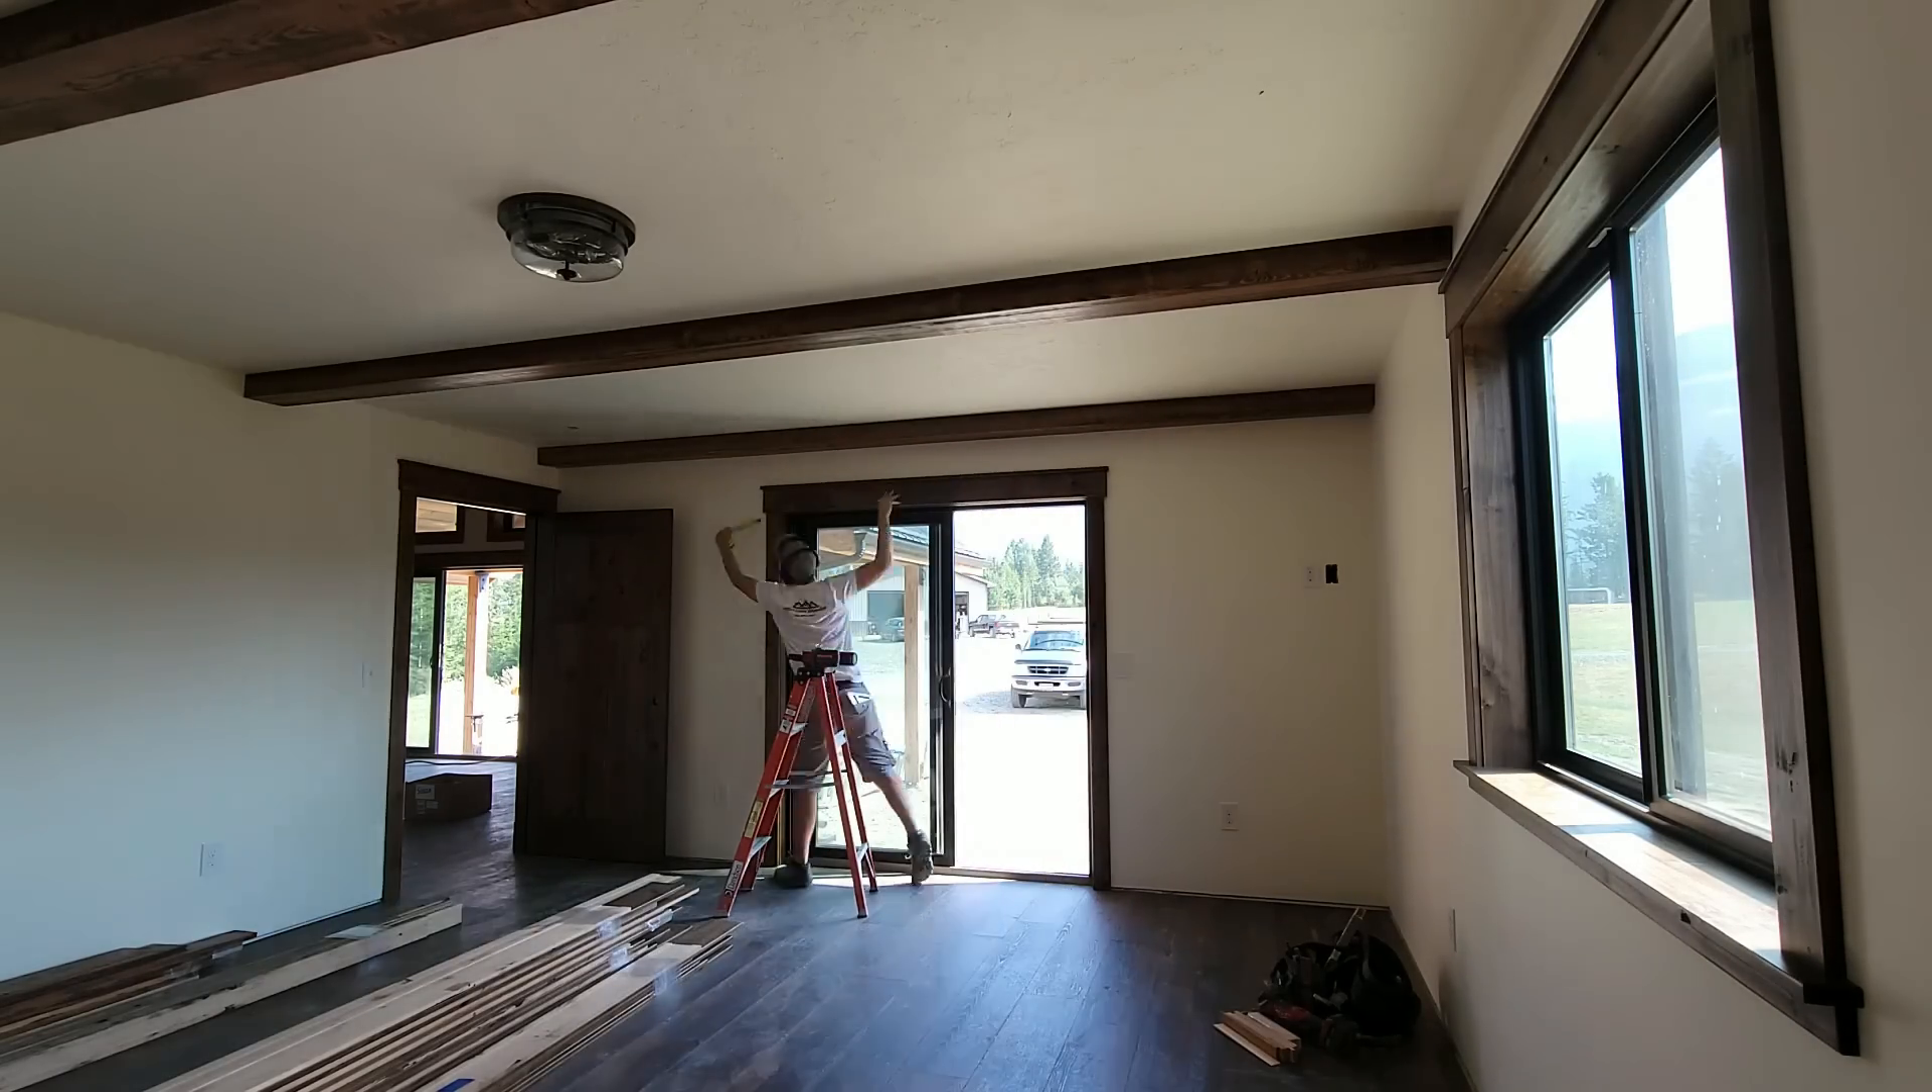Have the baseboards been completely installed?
No.